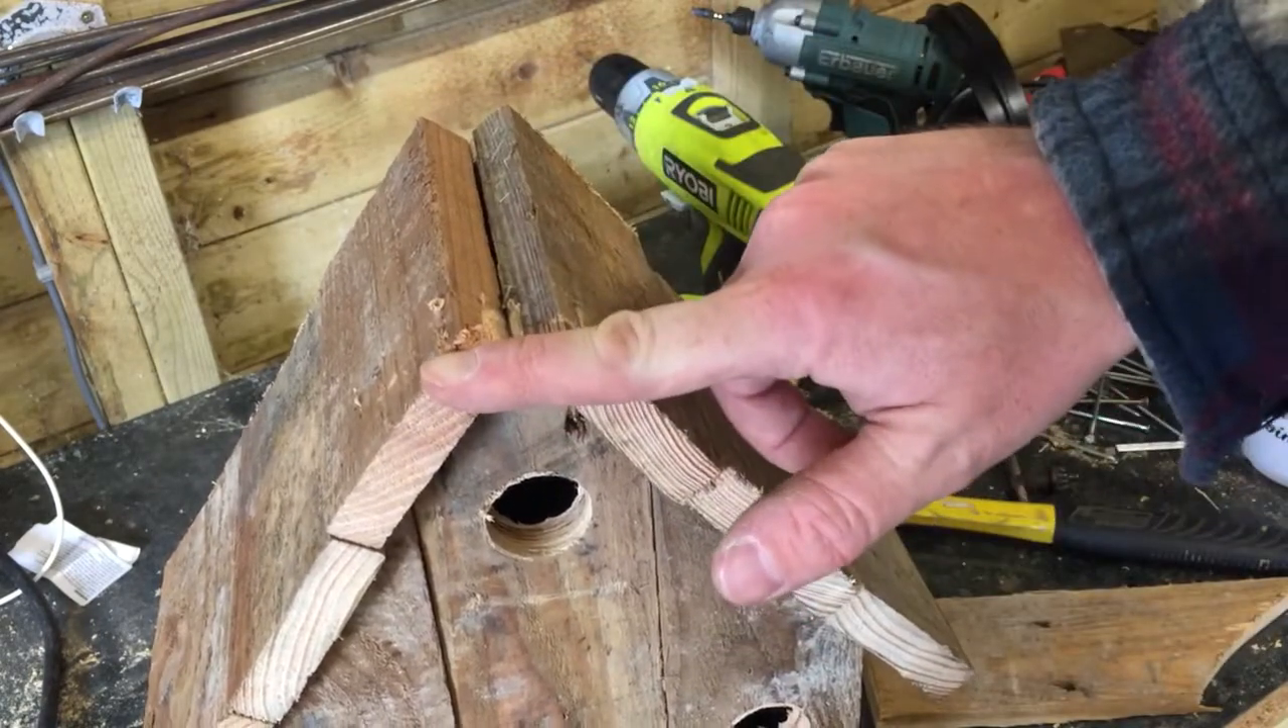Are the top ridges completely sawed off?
No.